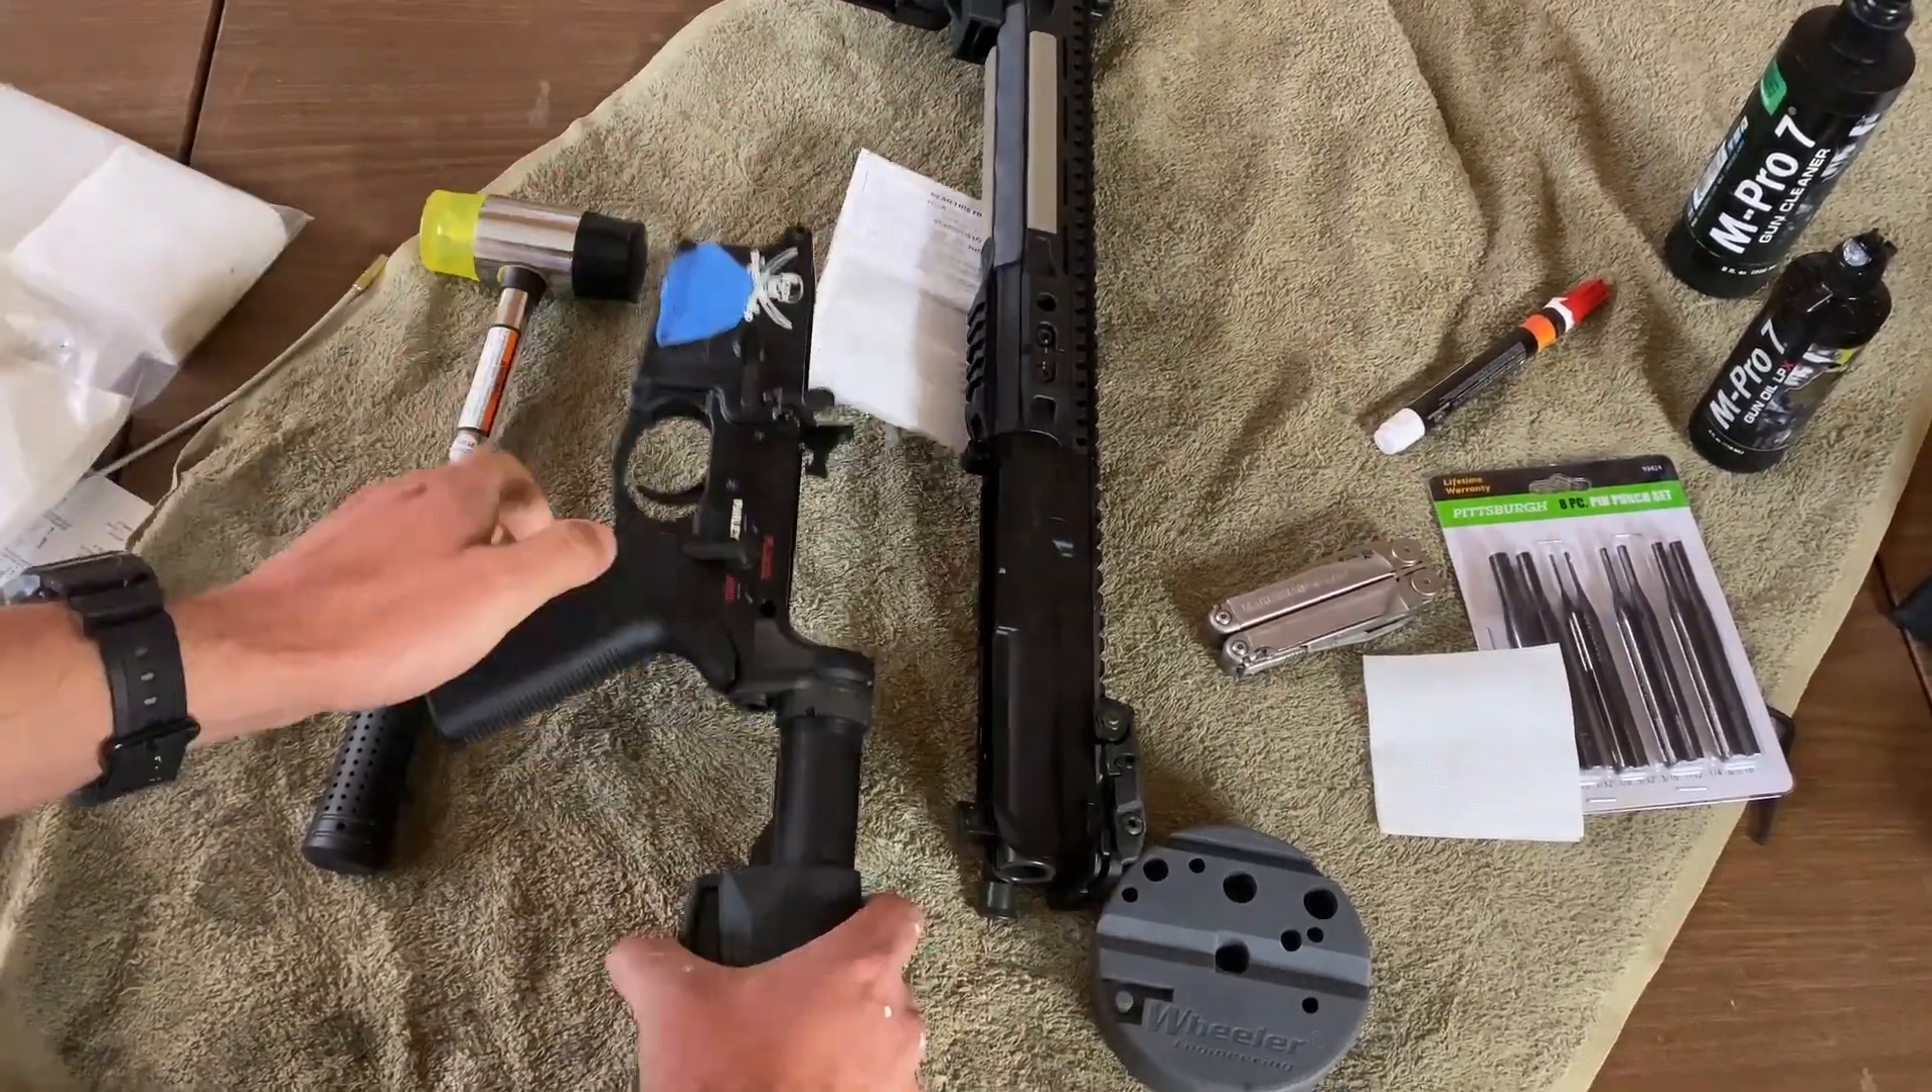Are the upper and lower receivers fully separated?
Yes.